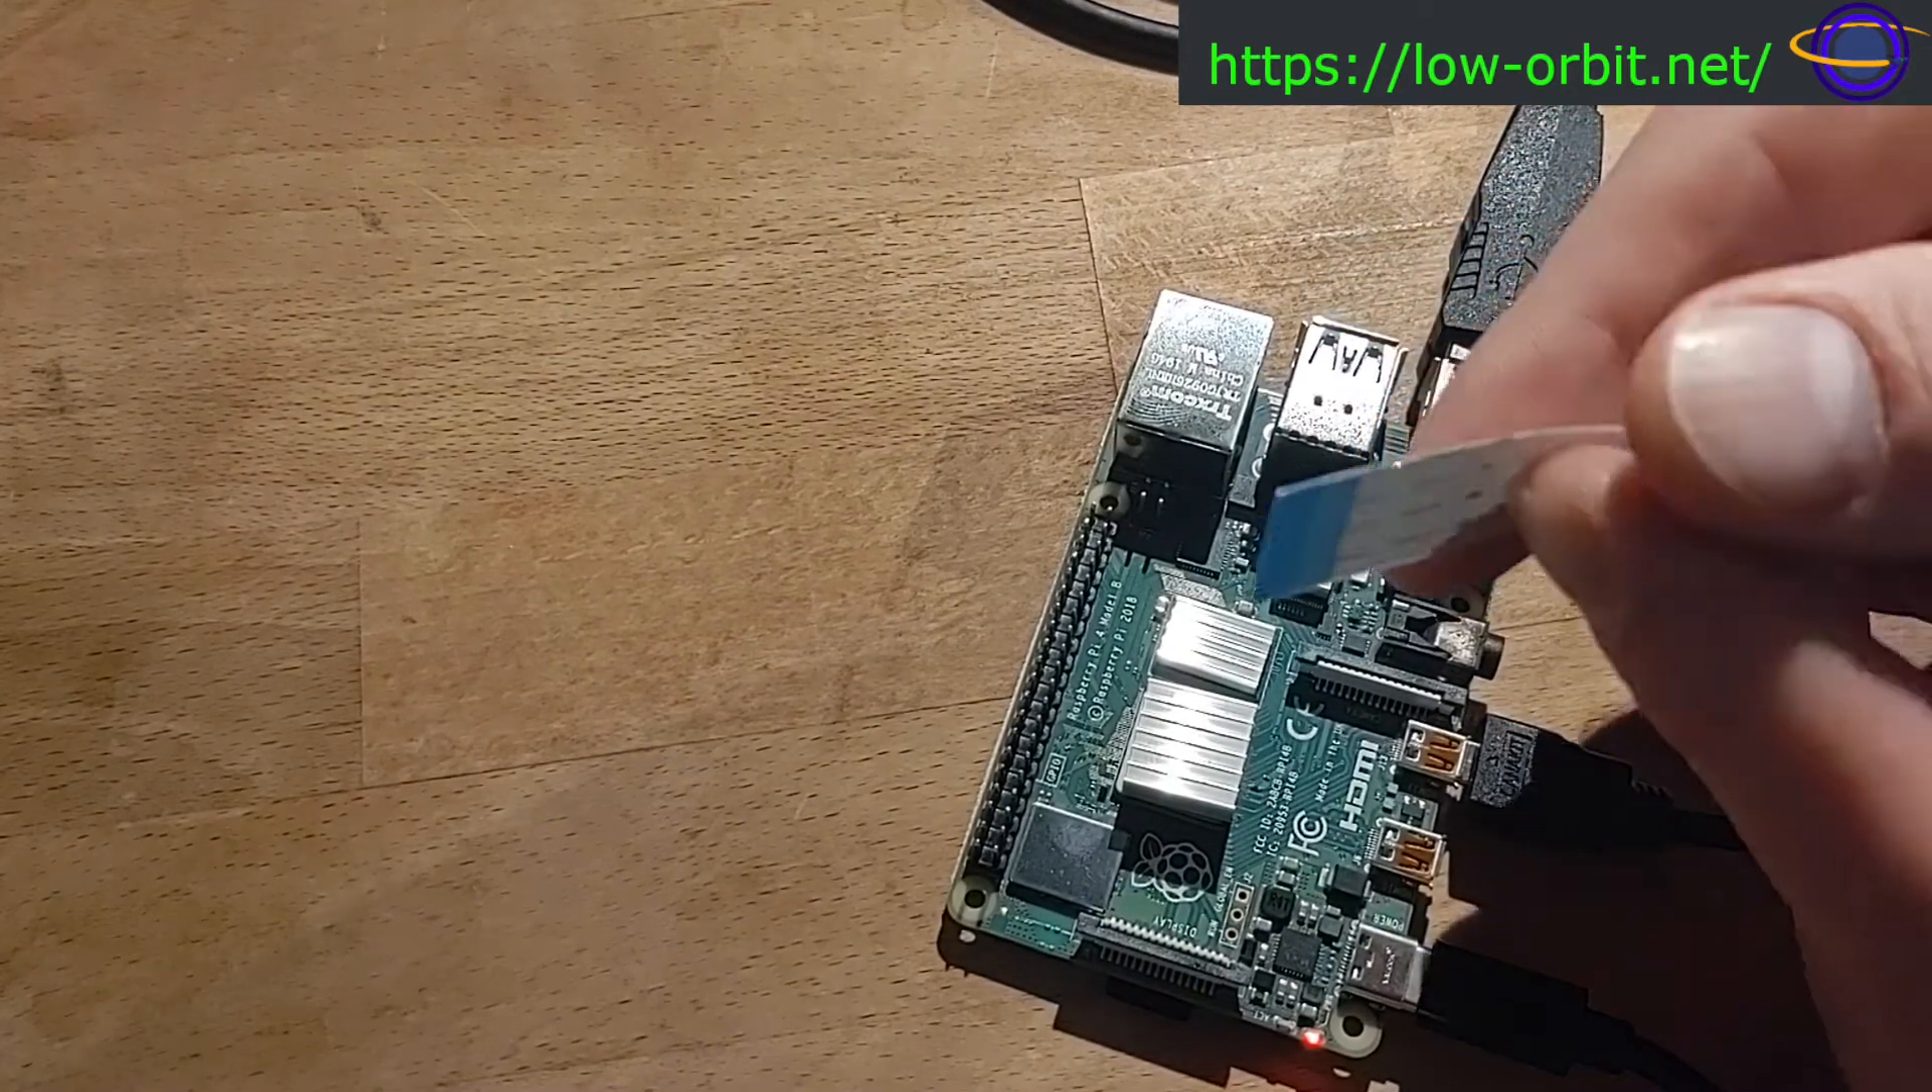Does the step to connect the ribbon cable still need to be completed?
Yes.